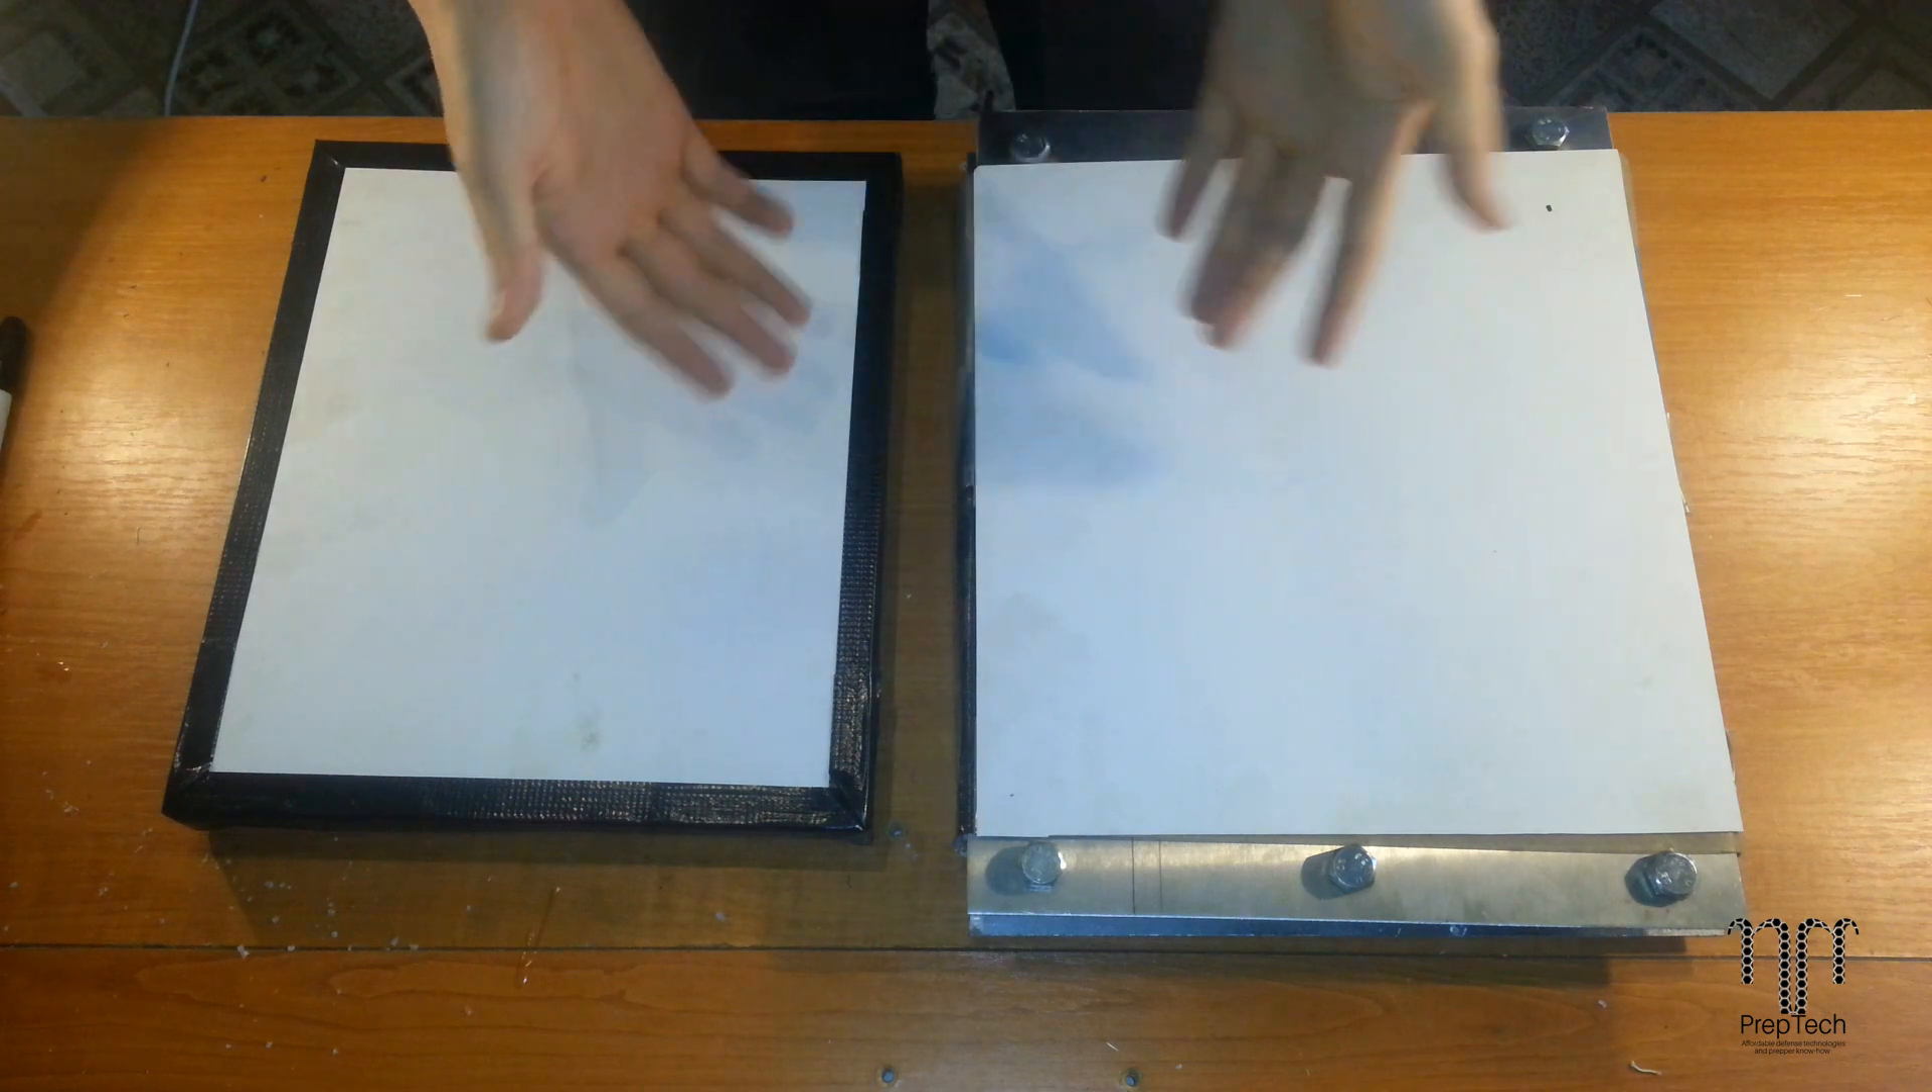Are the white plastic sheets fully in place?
Yes.